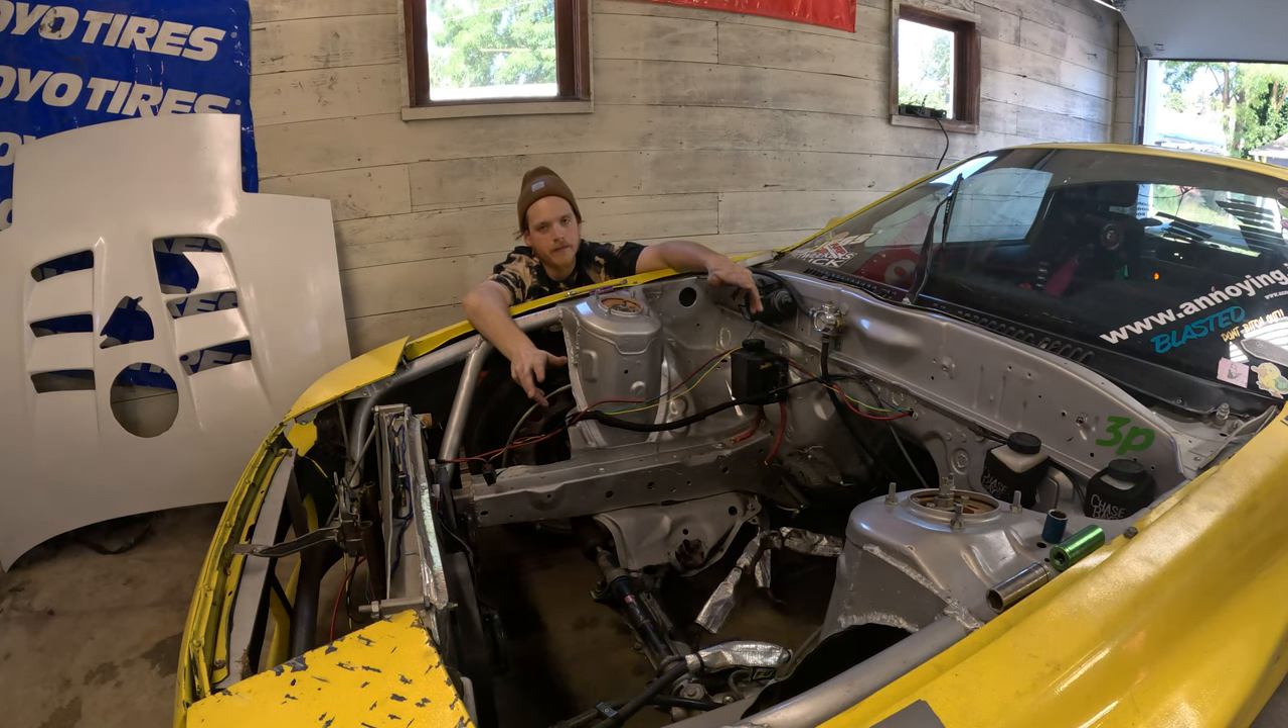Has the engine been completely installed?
No.